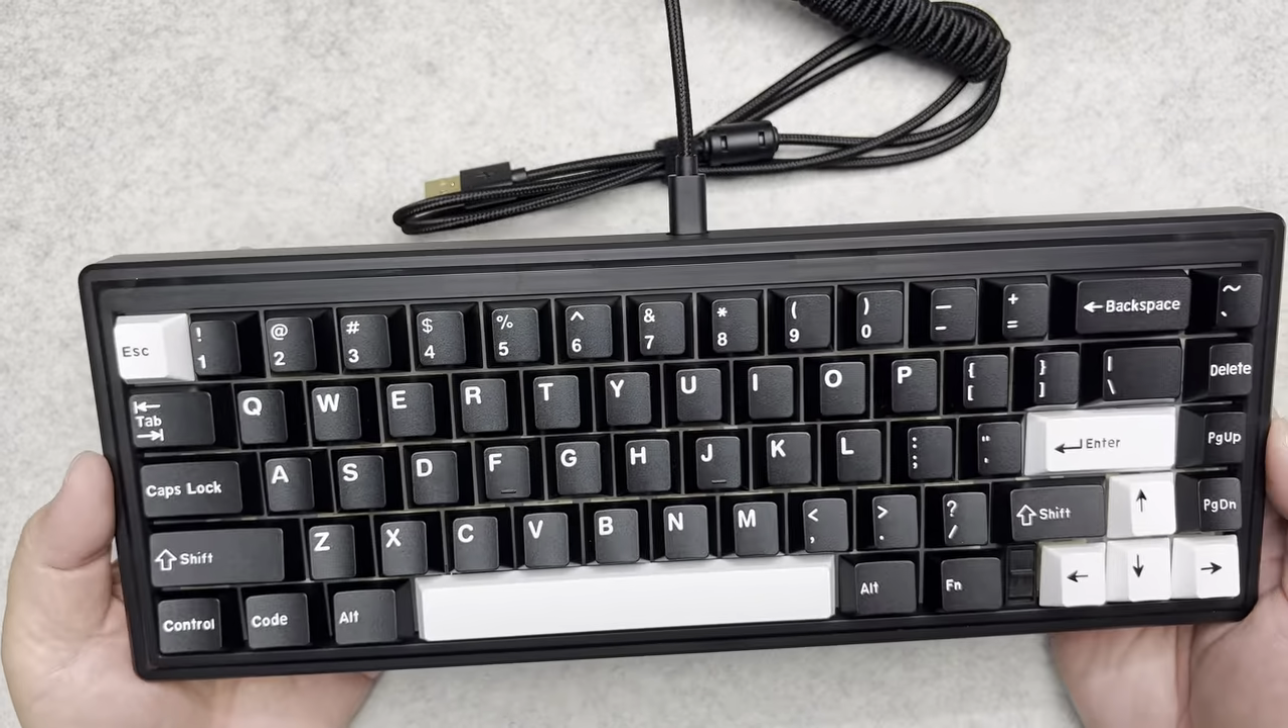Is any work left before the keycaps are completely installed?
No.